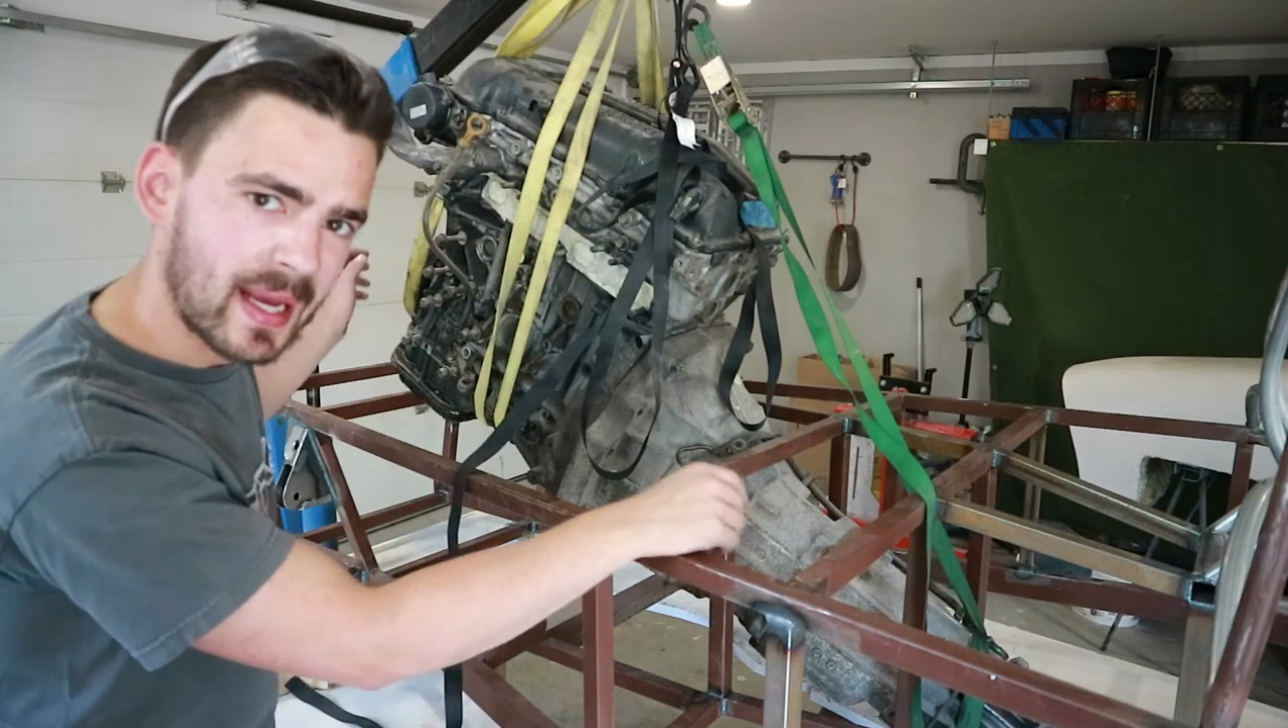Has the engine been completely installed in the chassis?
No.